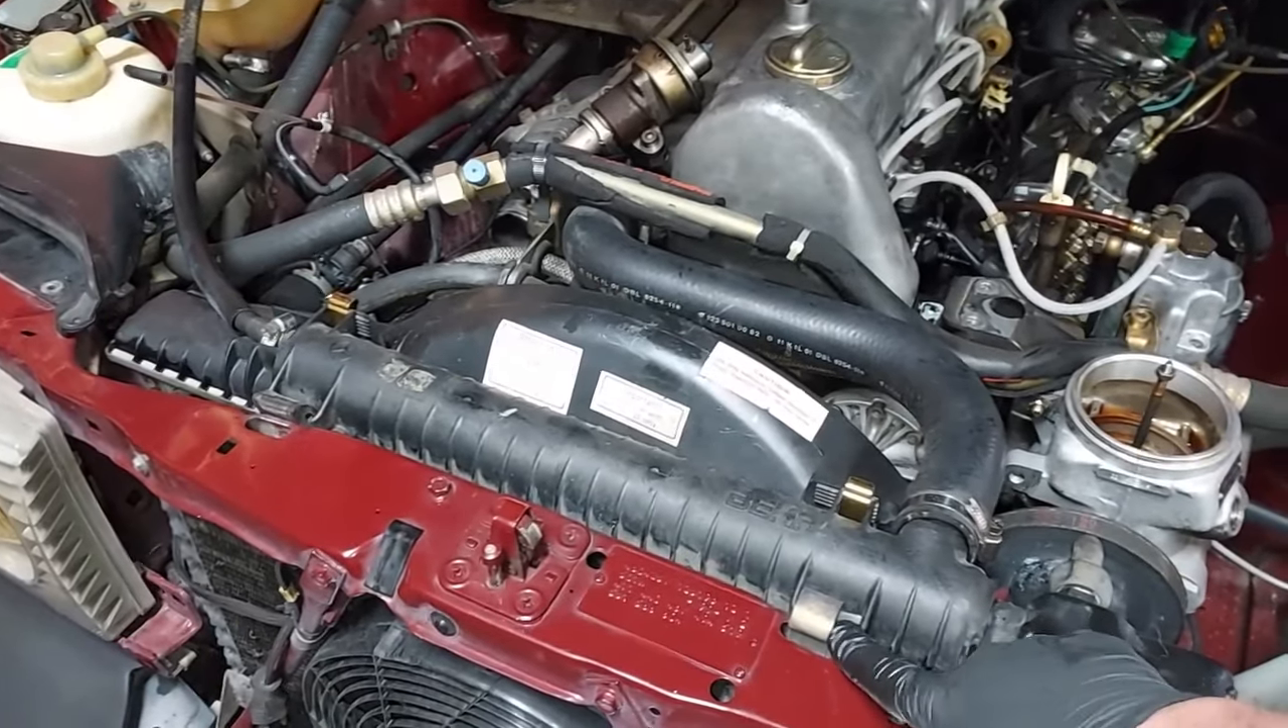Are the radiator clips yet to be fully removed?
Yes.